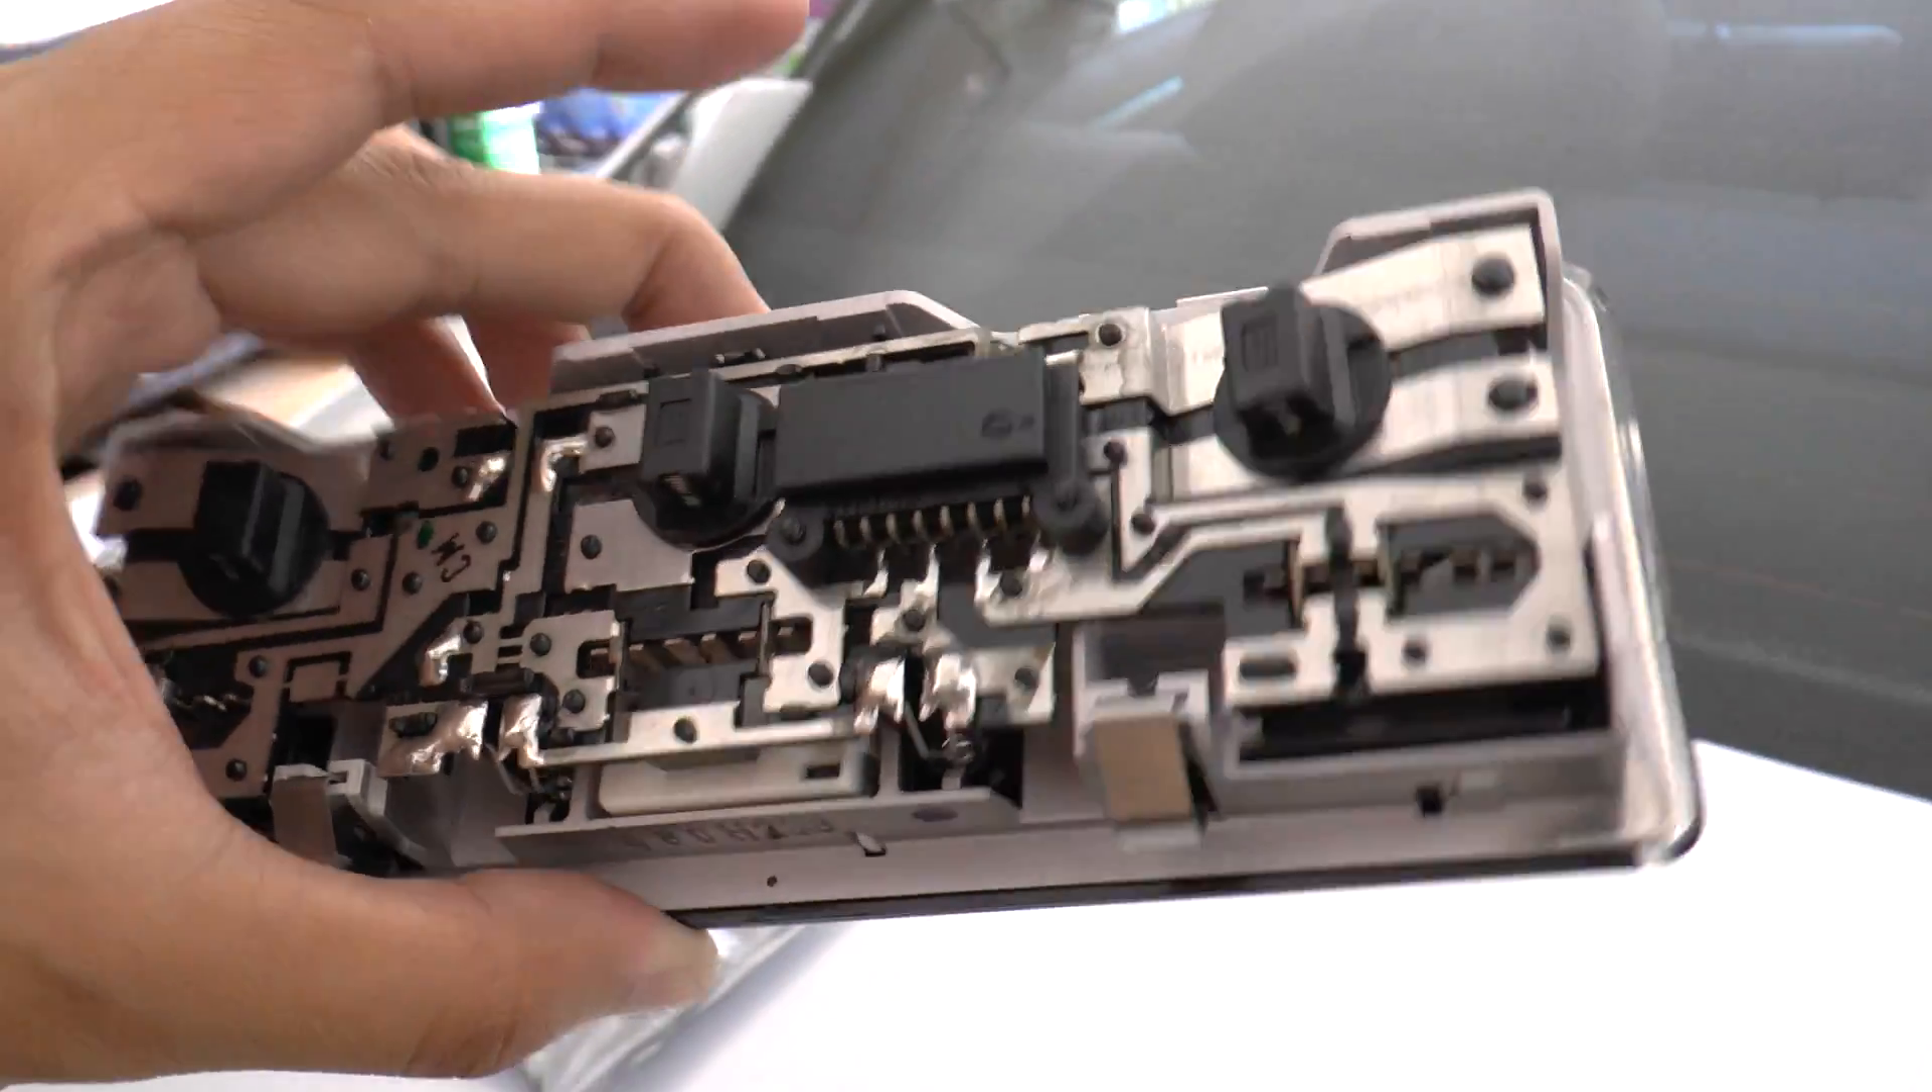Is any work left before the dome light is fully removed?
No.